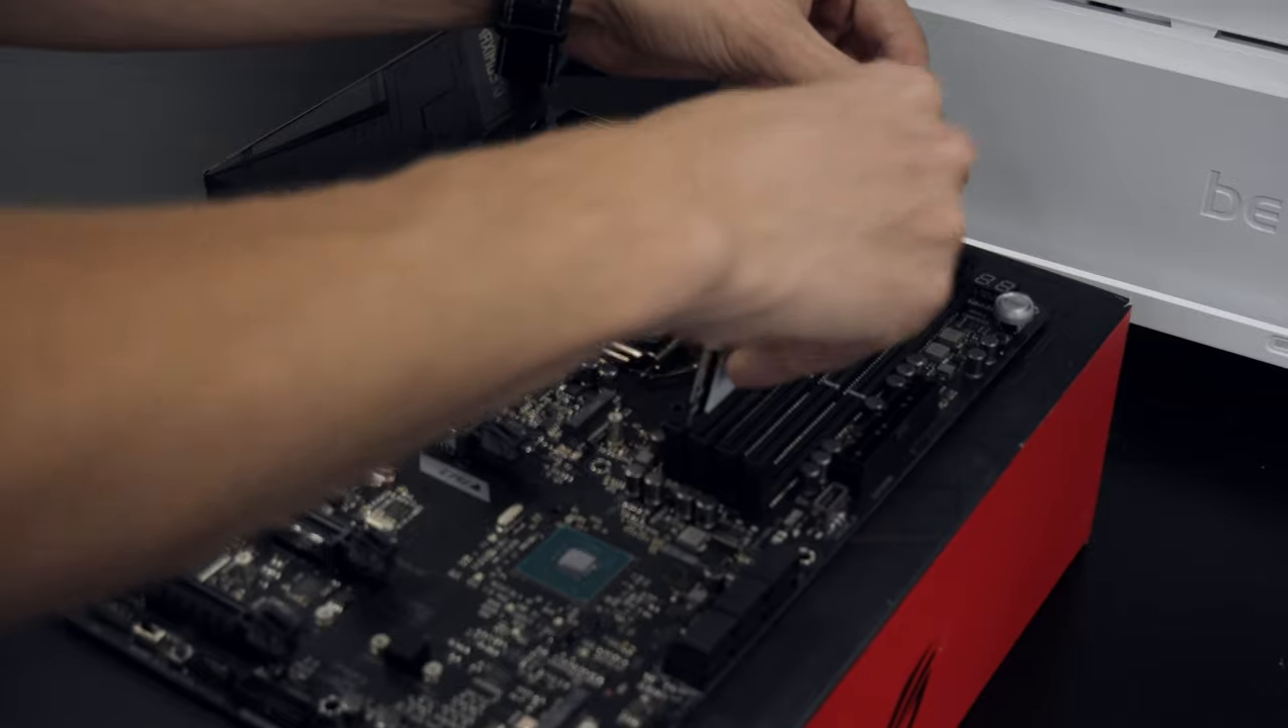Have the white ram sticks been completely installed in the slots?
No.